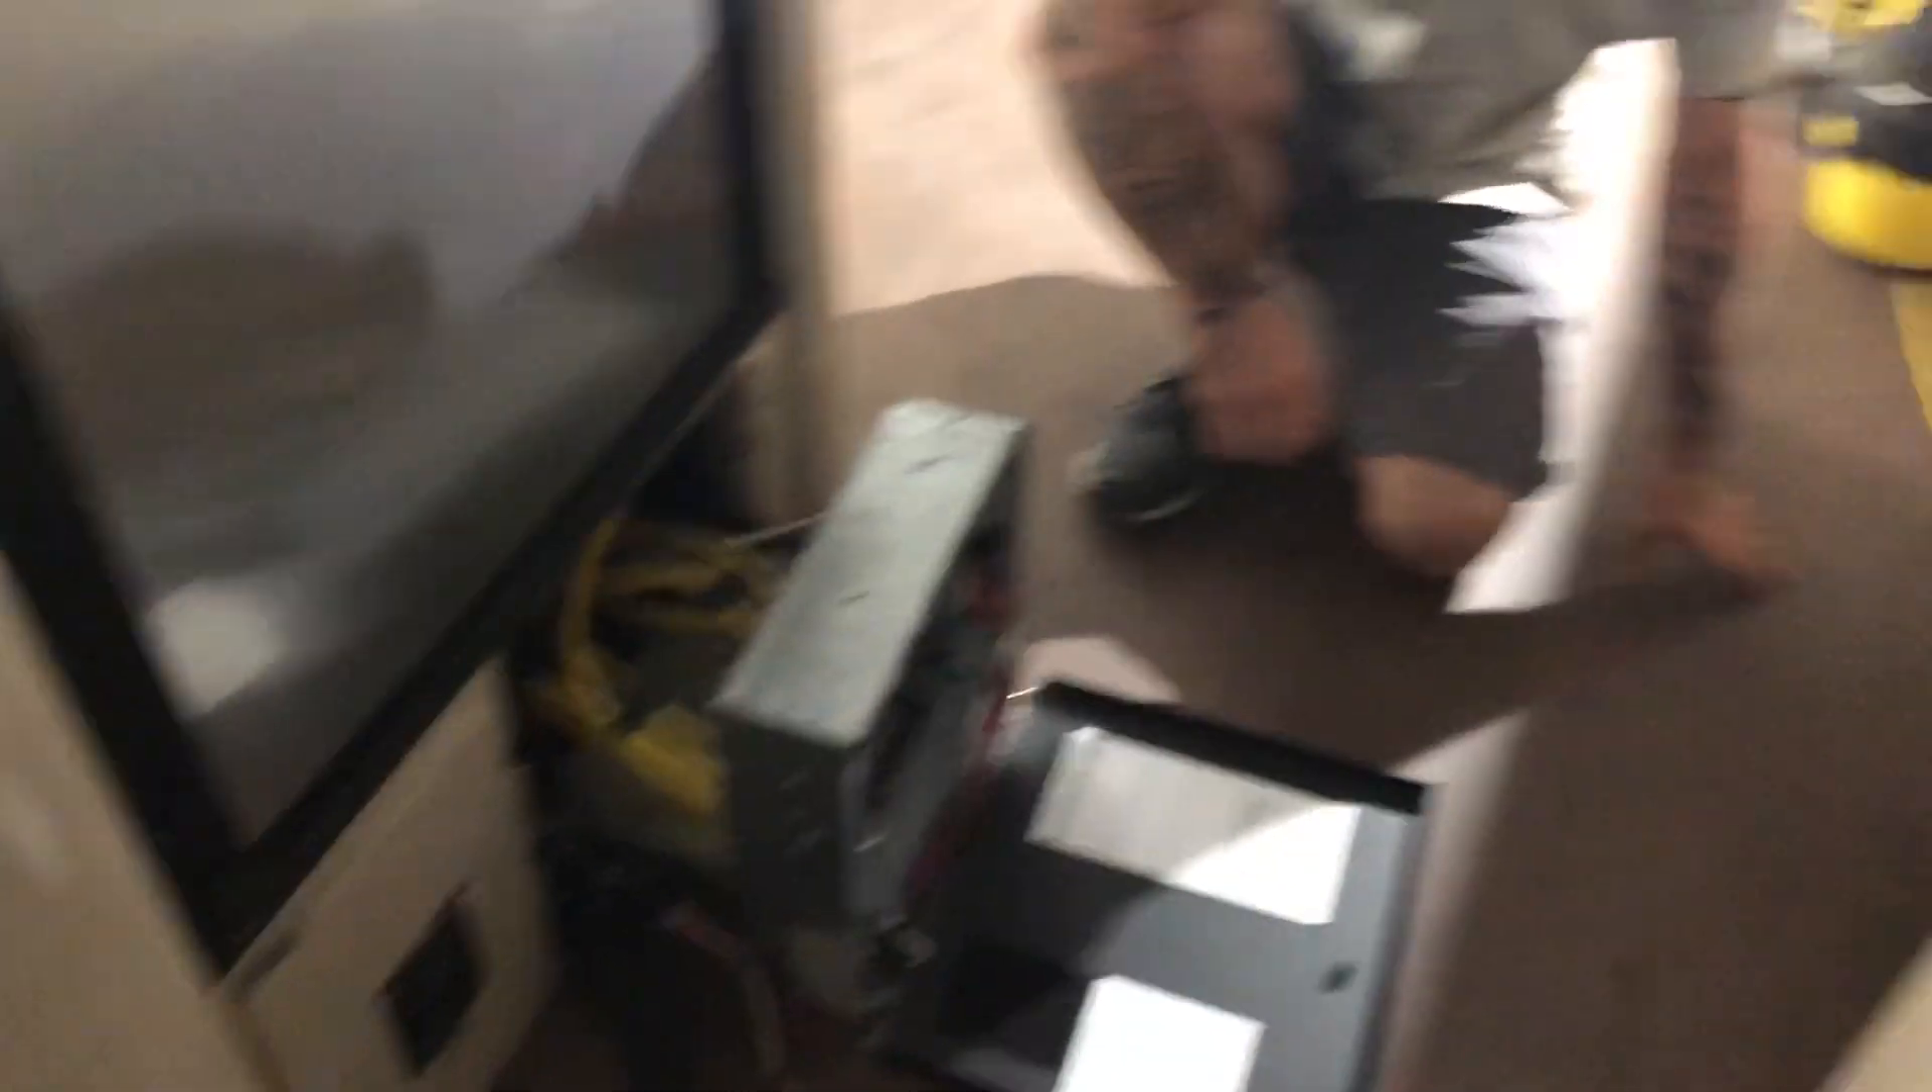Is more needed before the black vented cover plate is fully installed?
Yes.